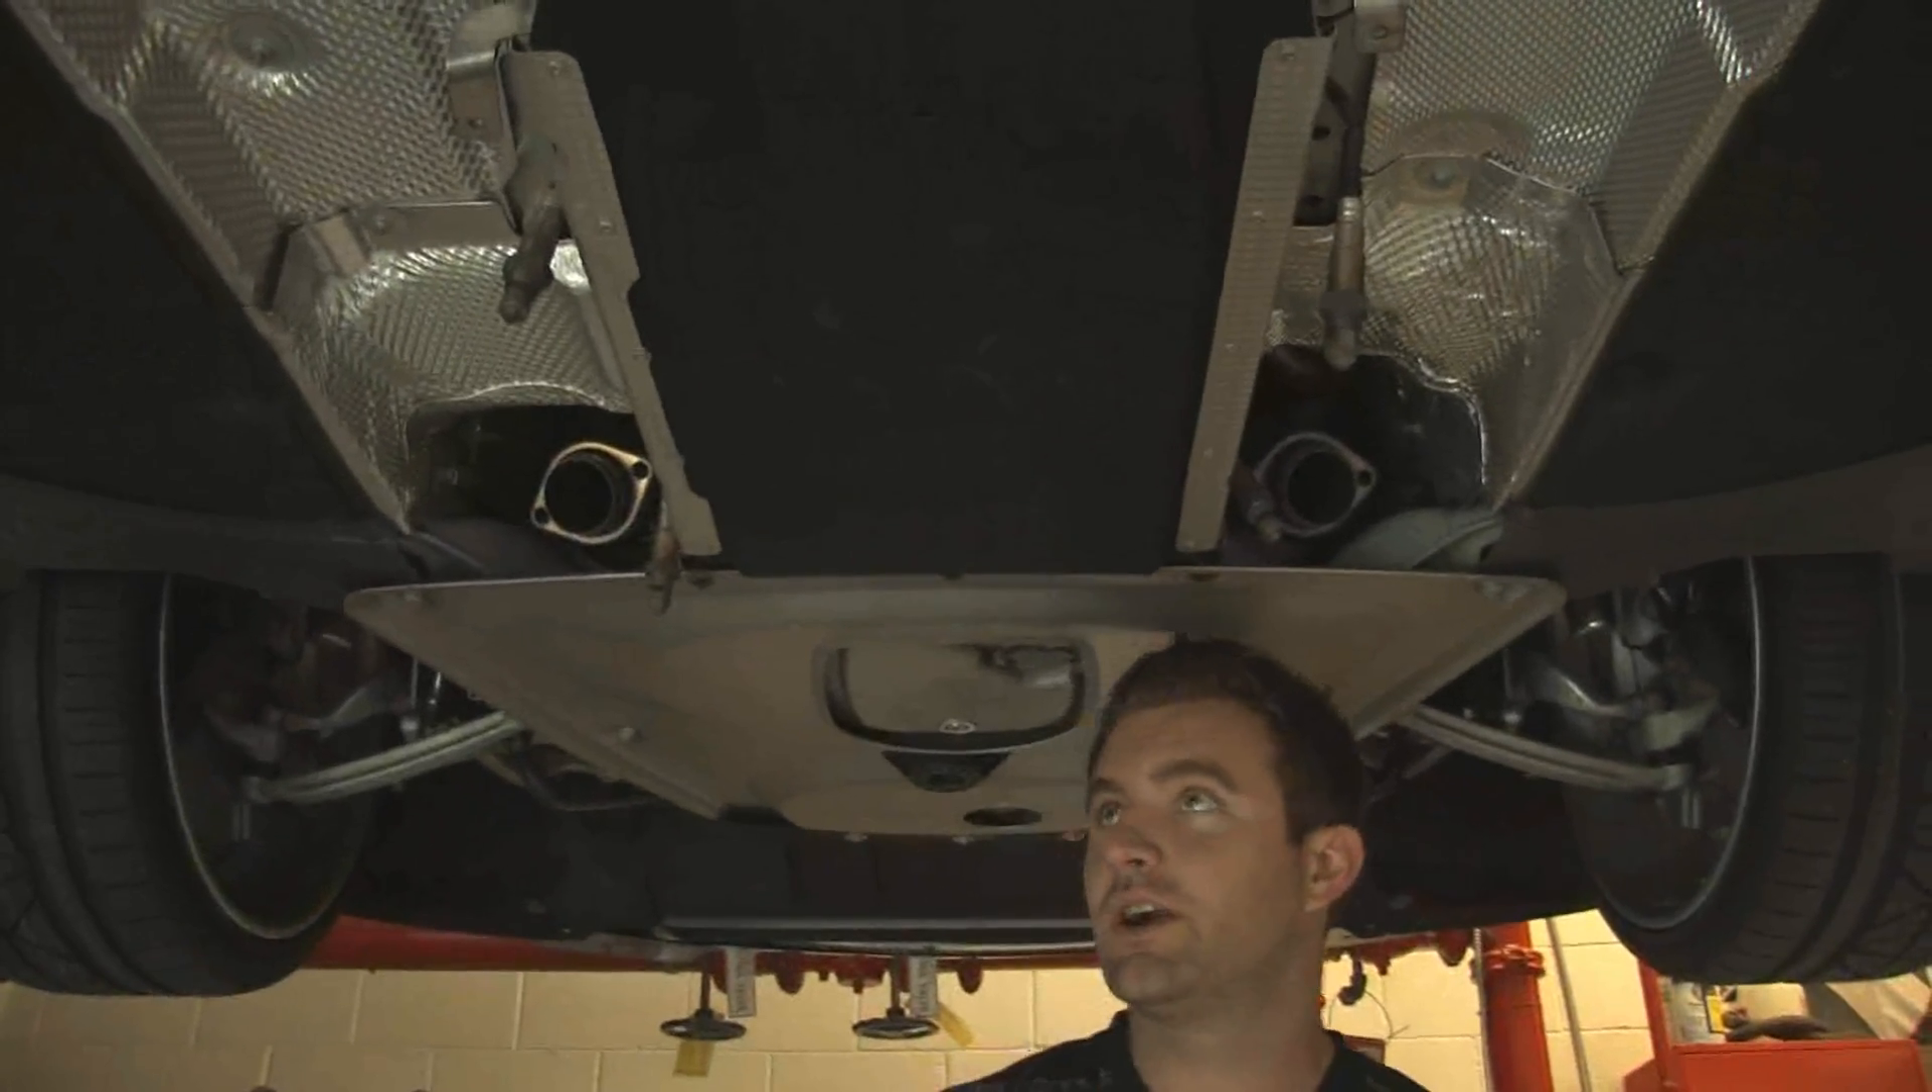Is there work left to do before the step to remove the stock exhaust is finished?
No.